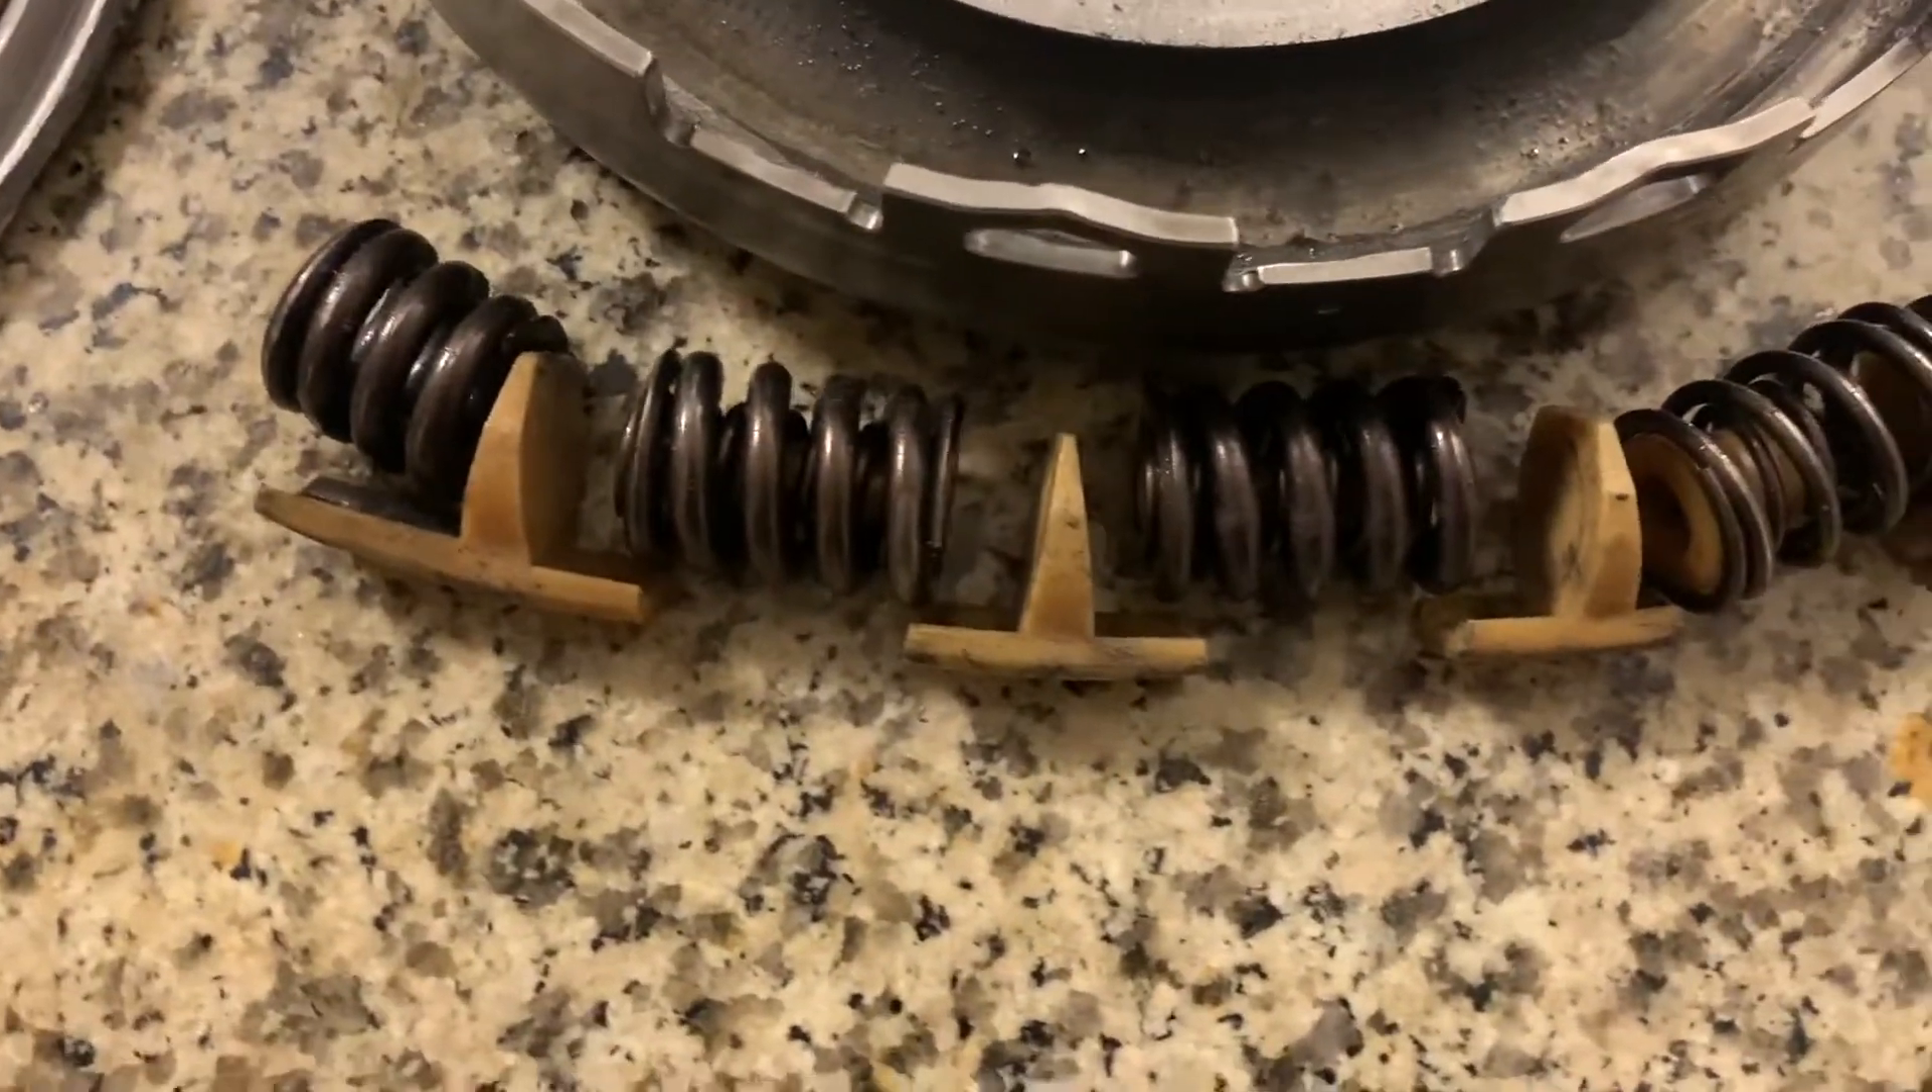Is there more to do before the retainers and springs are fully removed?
No.